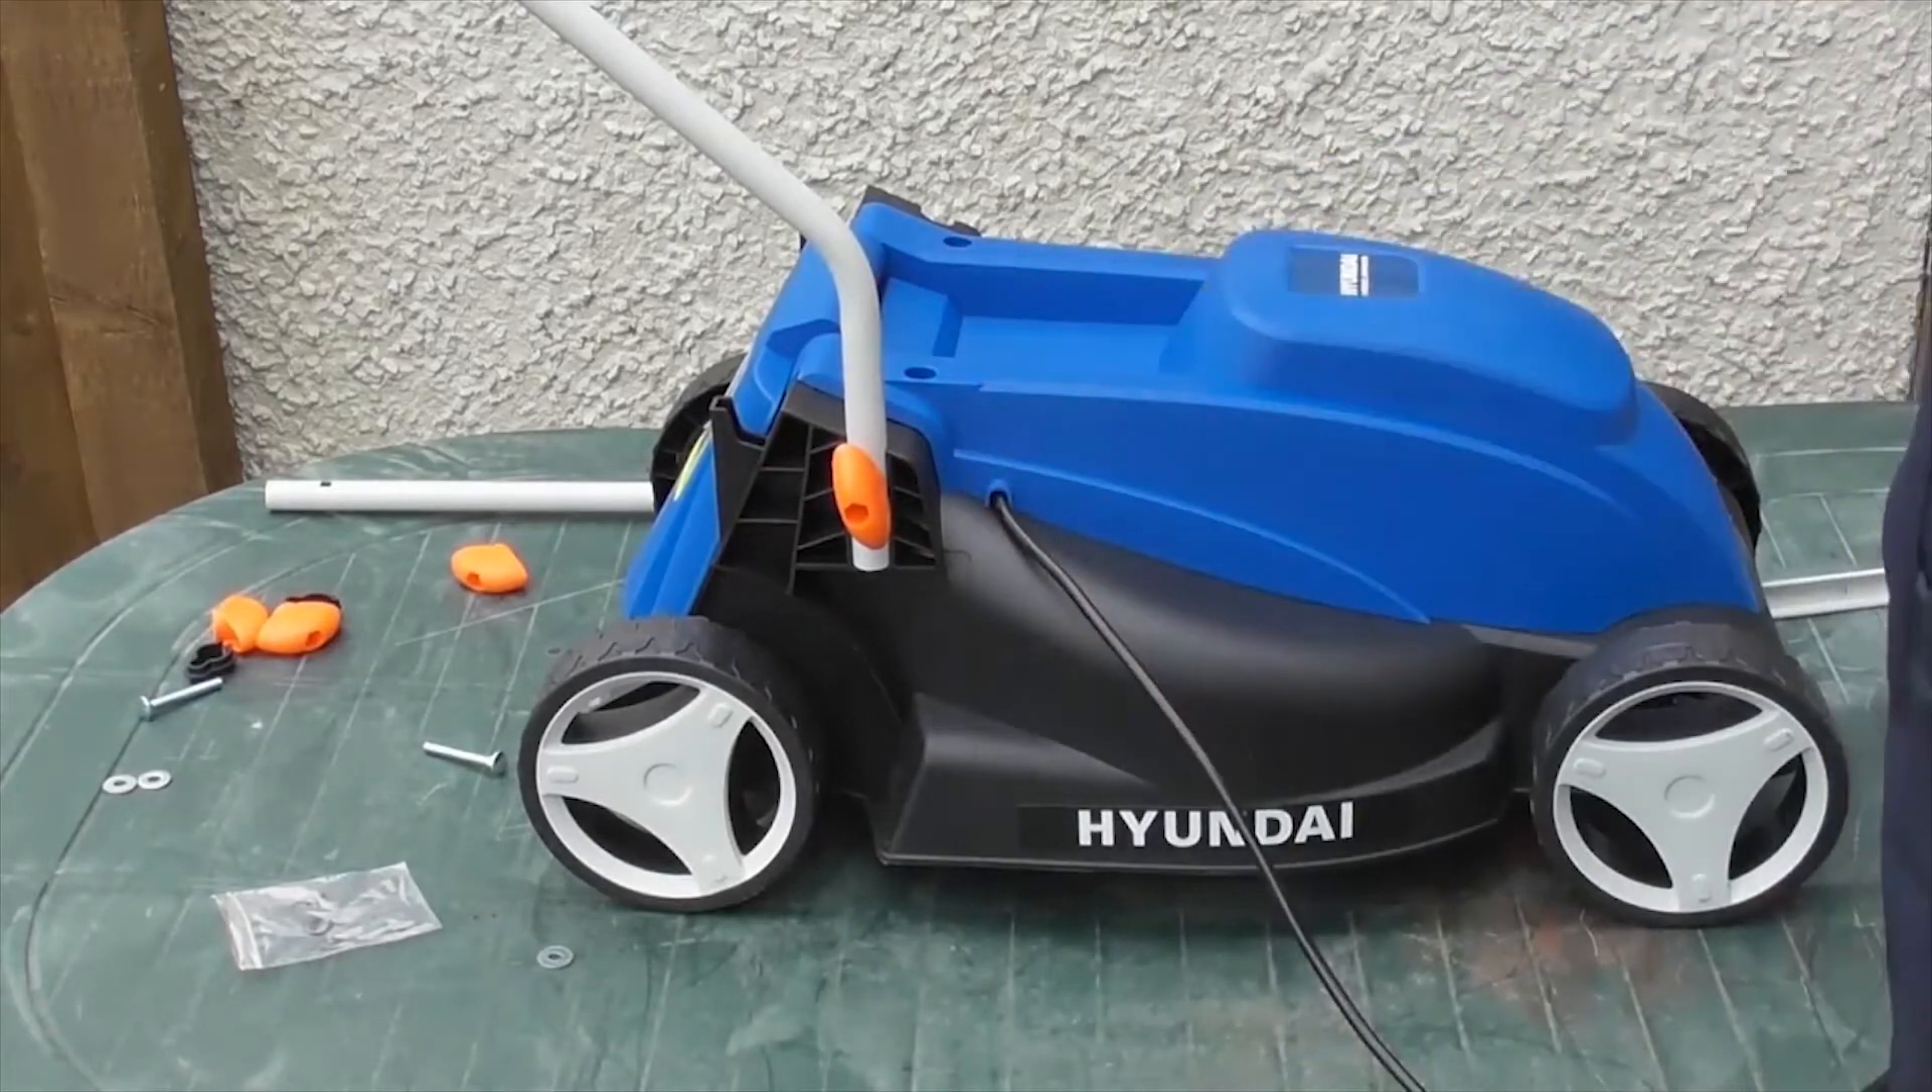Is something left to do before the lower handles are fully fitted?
Yes.